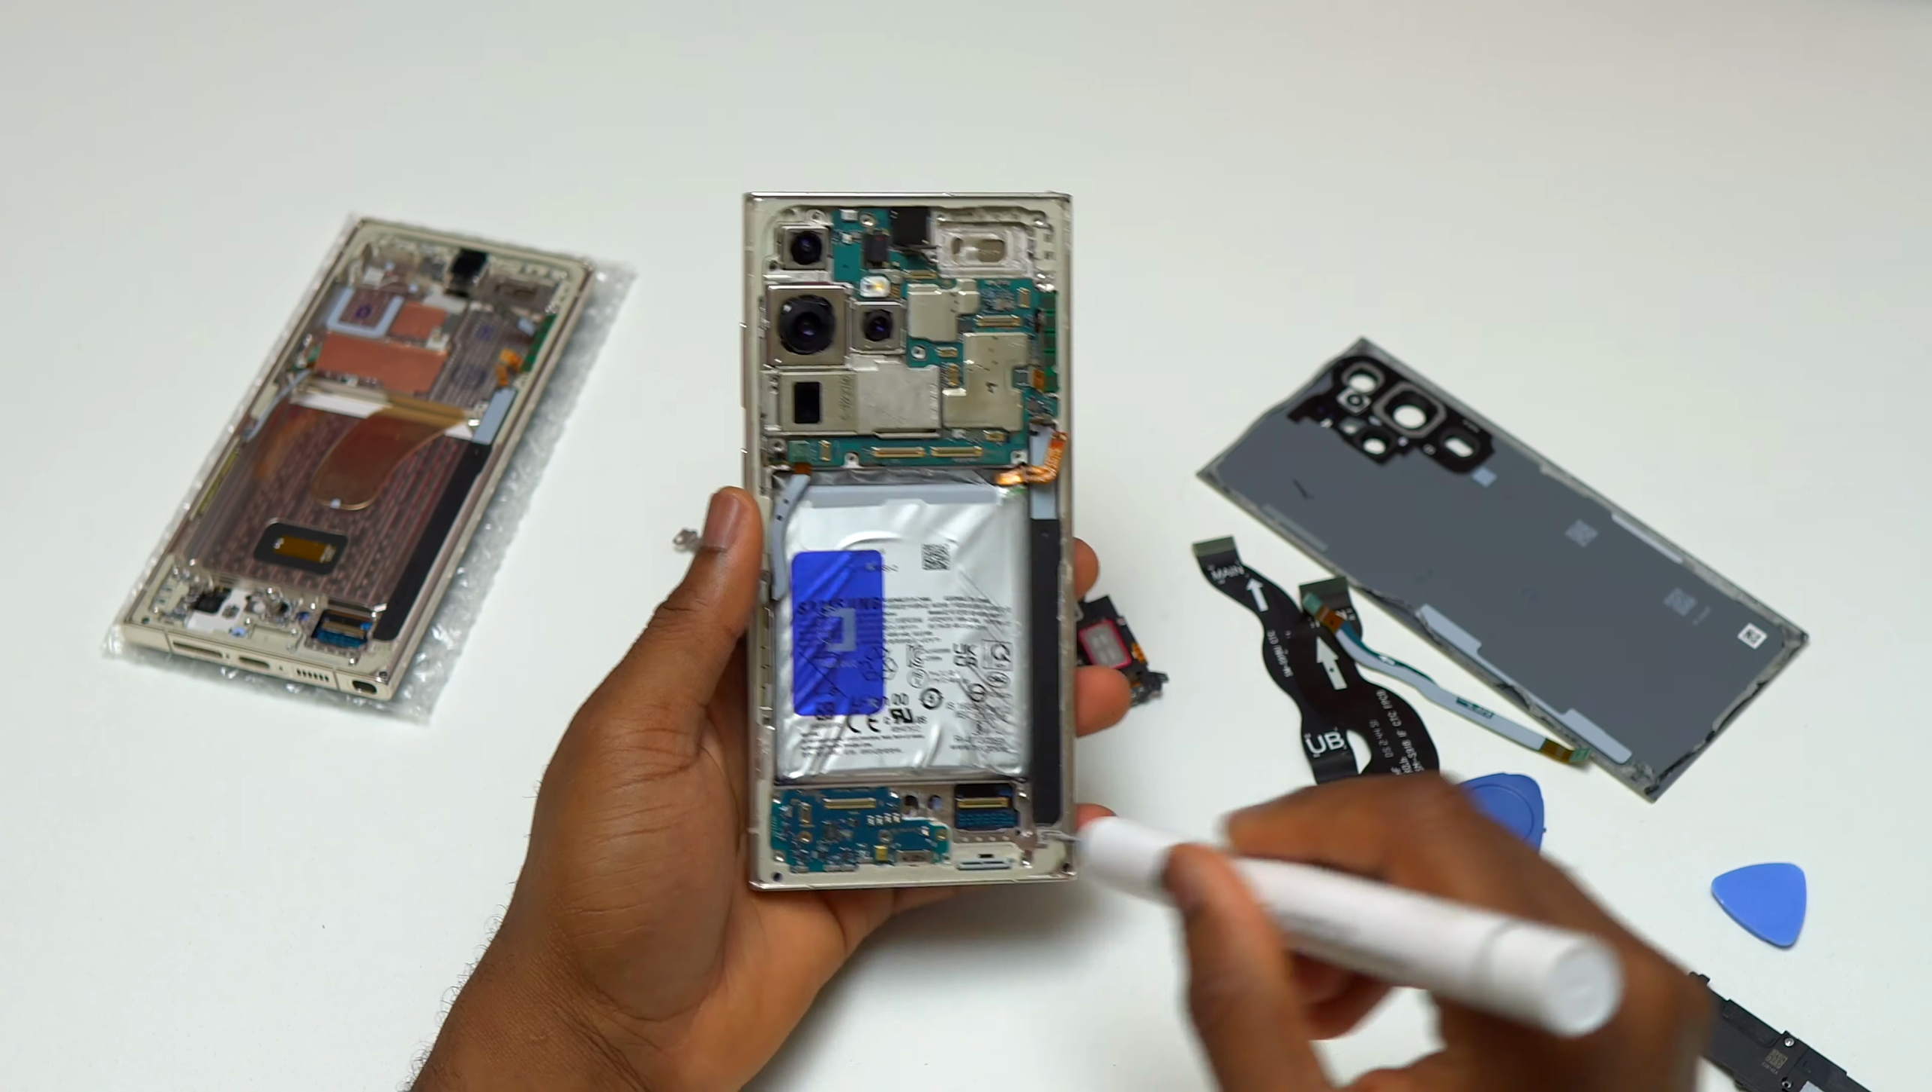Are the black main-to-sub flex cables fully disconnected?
Yes.